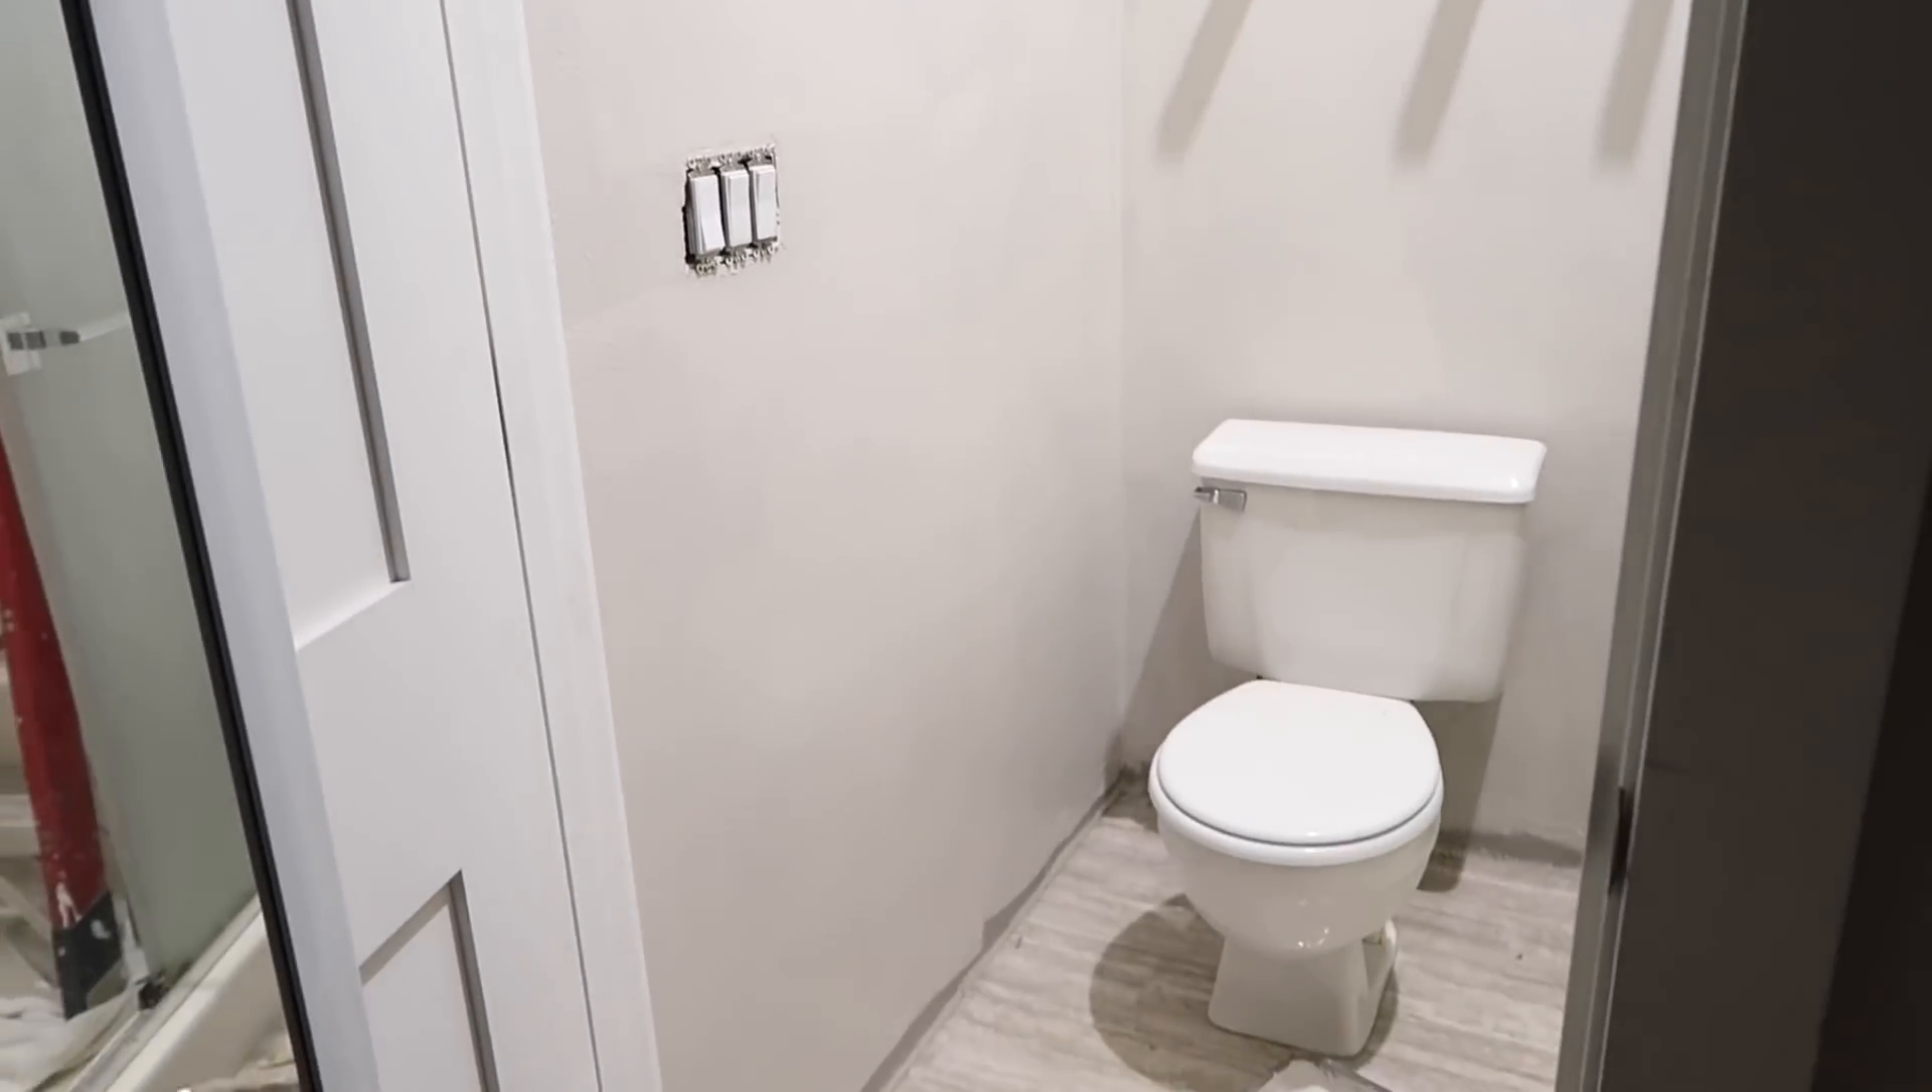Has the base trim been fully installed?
No.